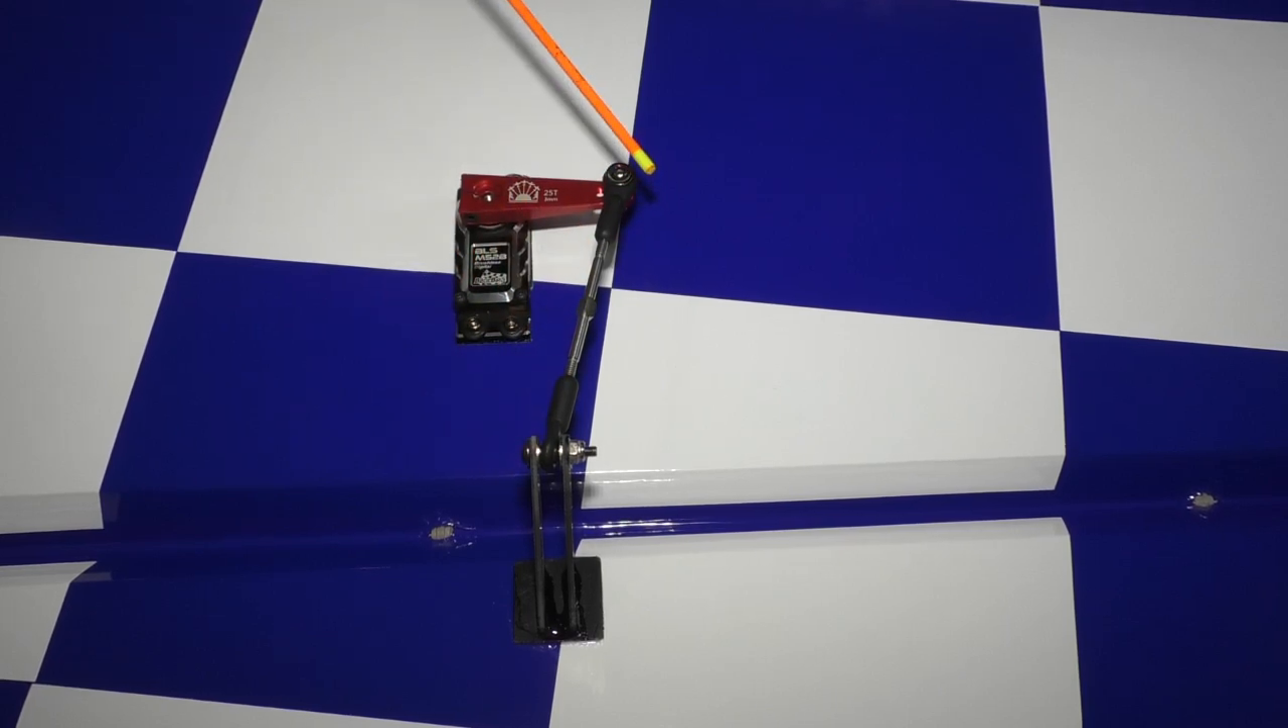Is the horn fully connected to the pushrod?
Yes.